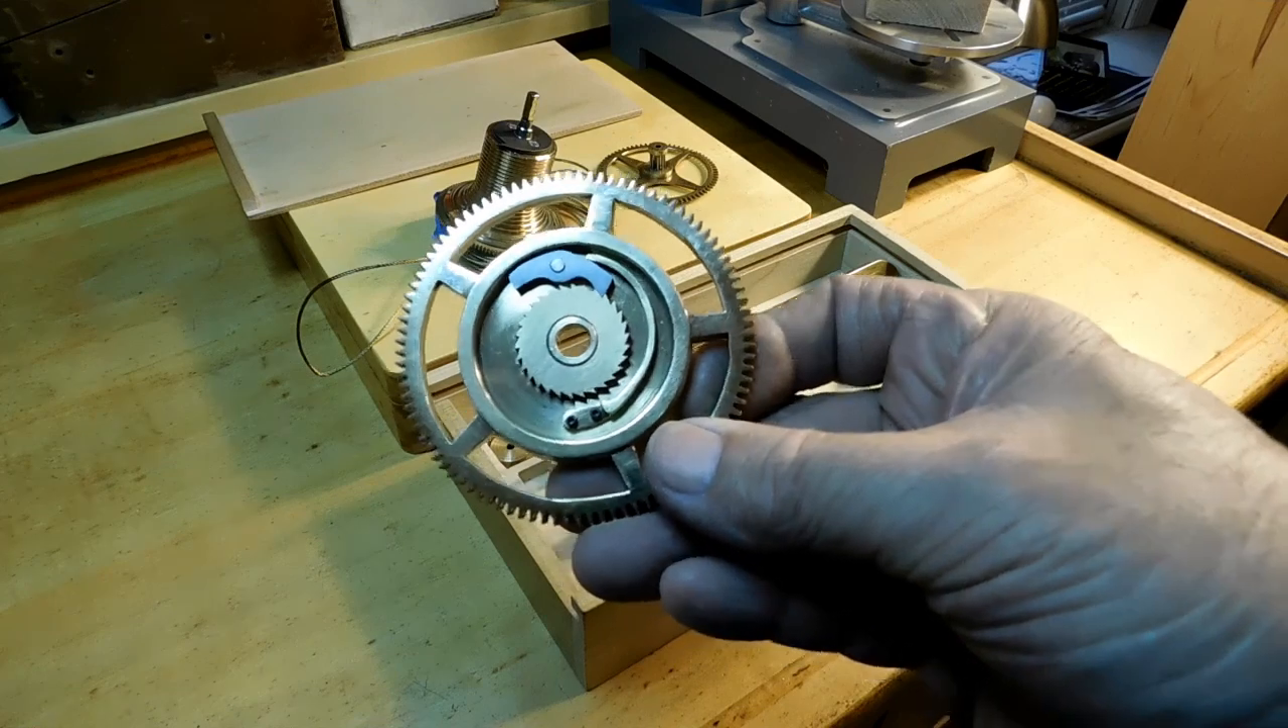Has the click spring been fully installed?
Yes.